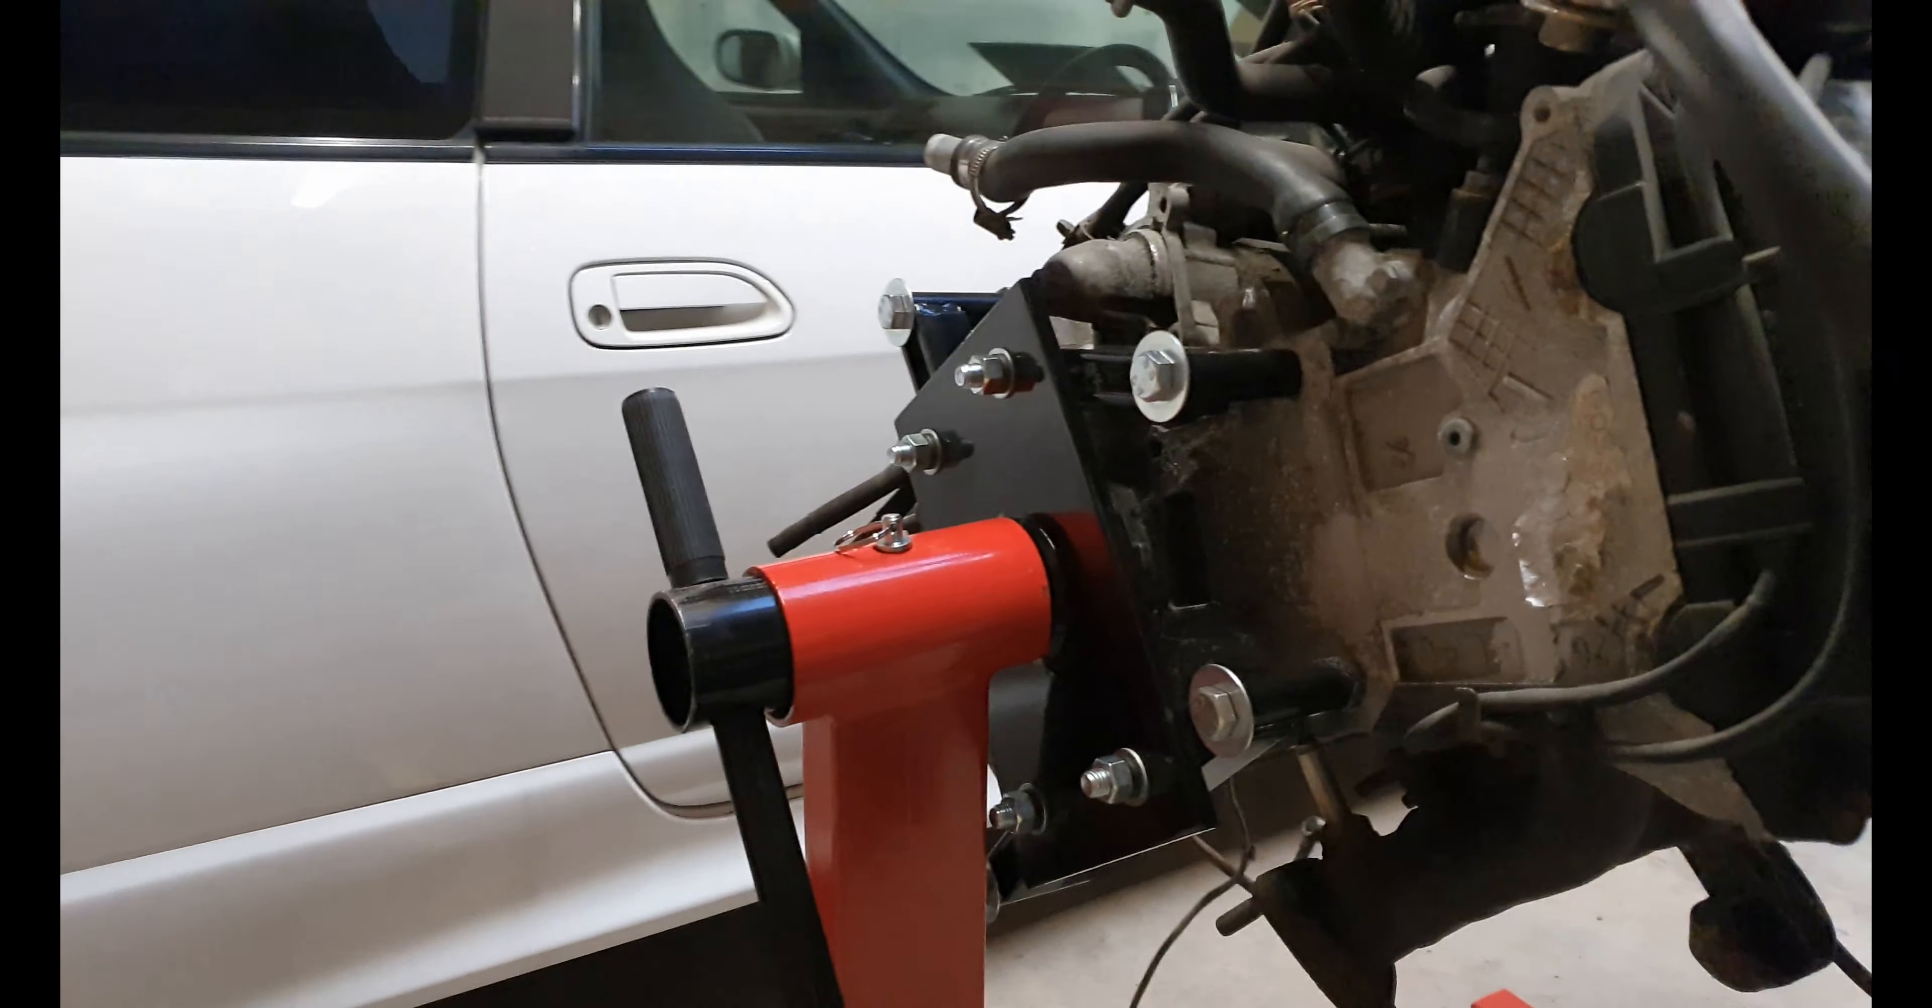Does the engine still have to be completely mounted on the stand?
No.